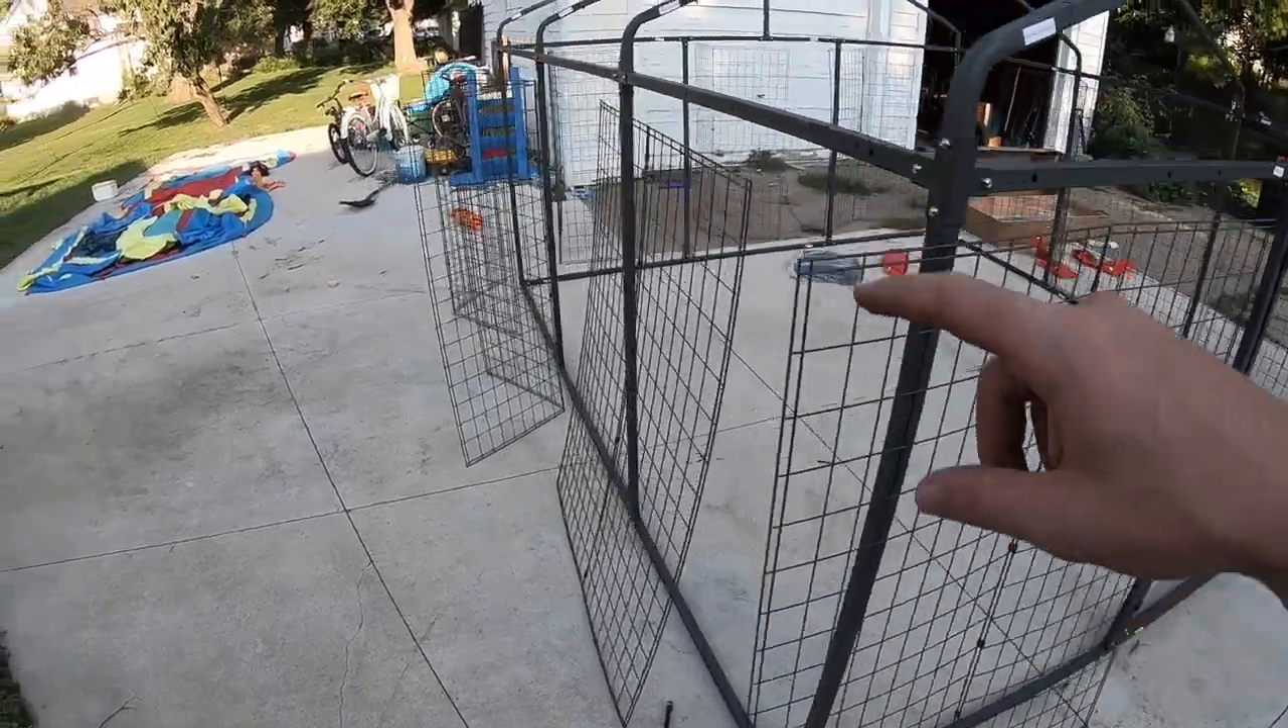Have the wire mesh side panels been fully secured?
No.